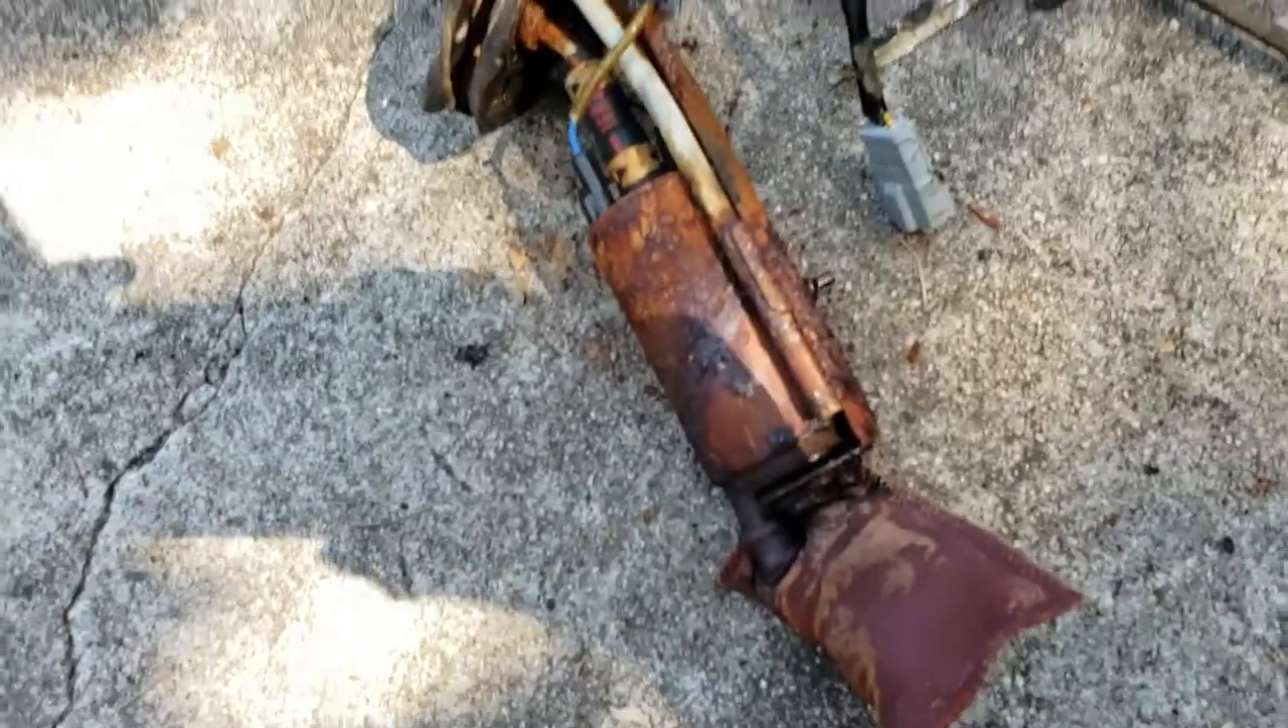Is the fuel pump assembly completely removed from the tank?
Yes.